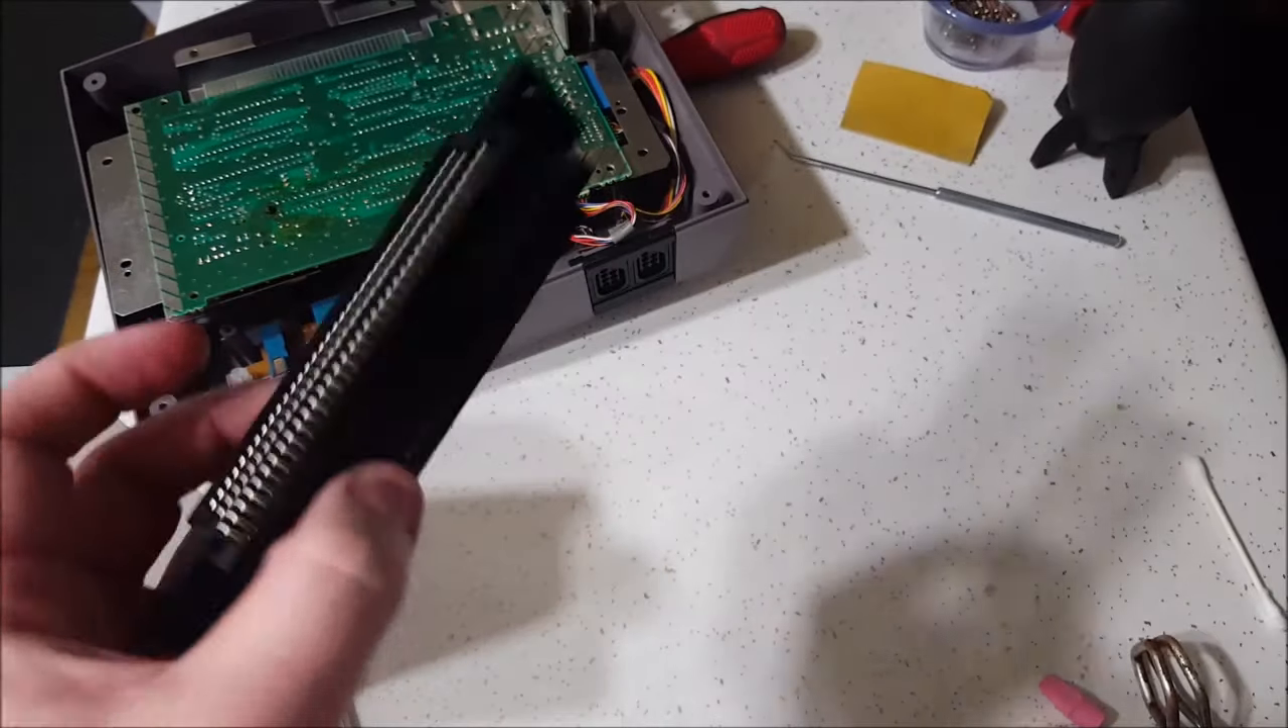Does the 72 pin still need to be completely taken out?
No.